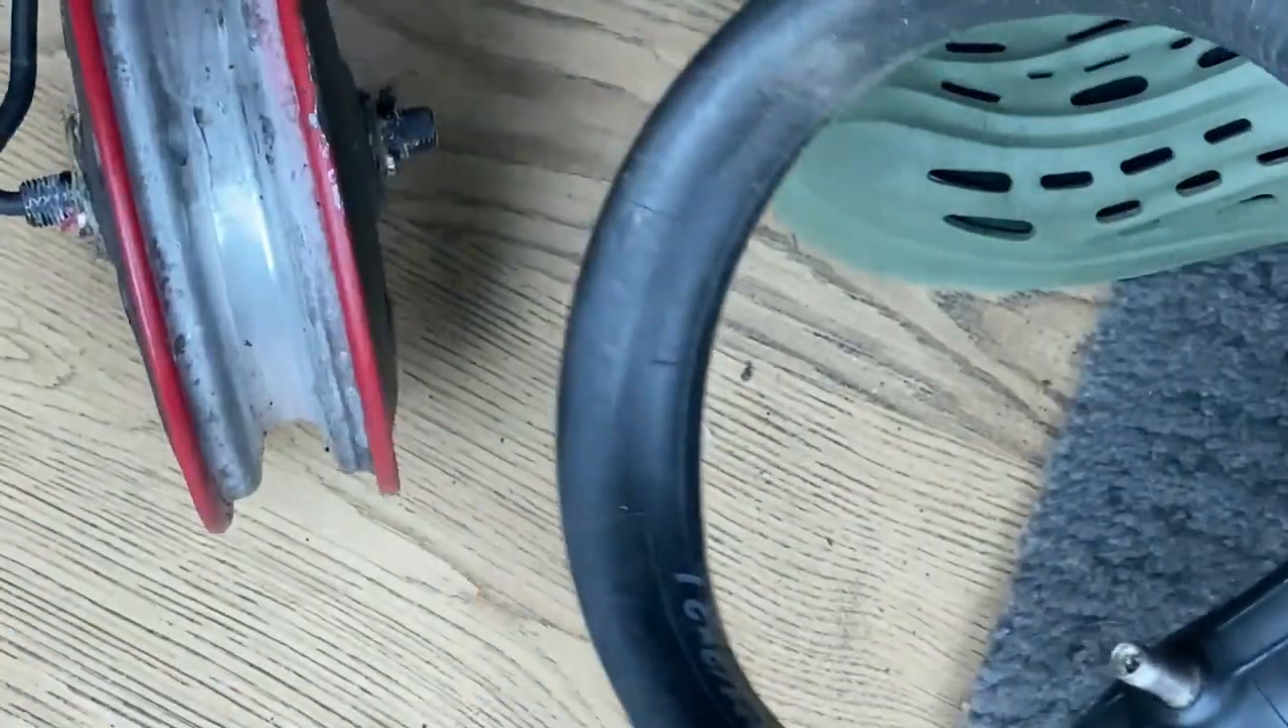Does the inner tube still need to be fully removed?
No.